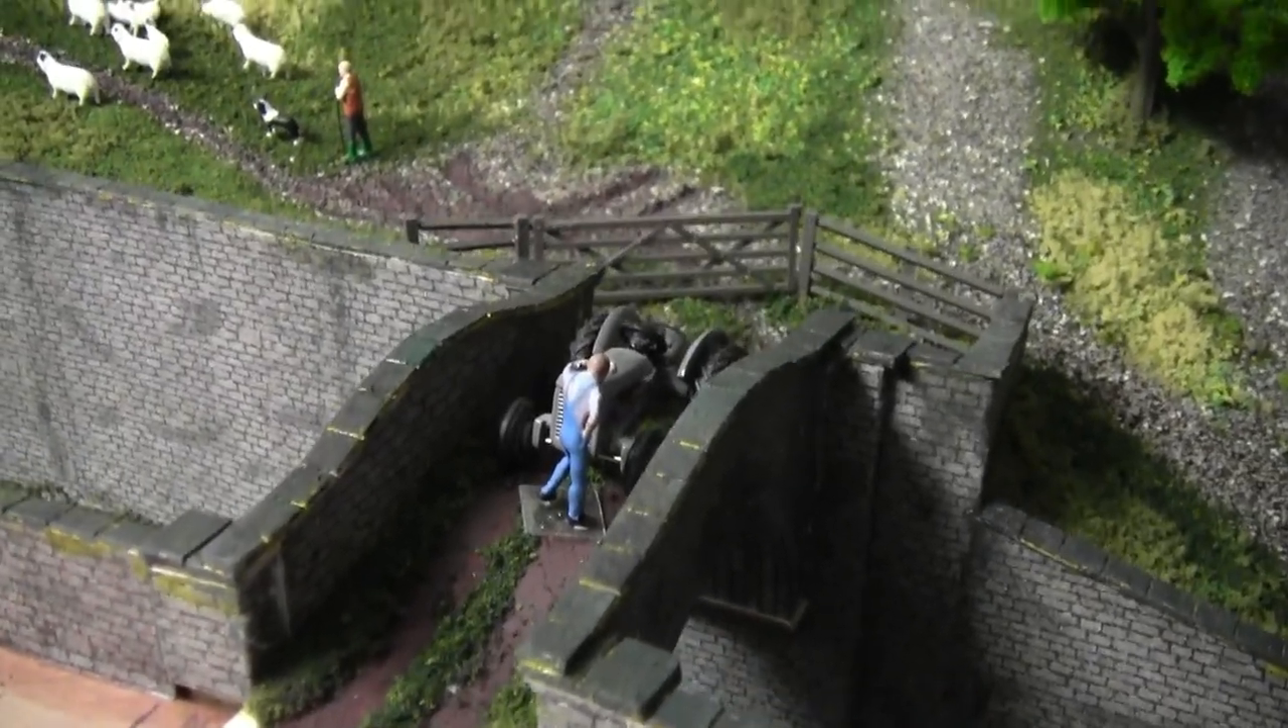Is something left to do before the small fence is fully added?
No.